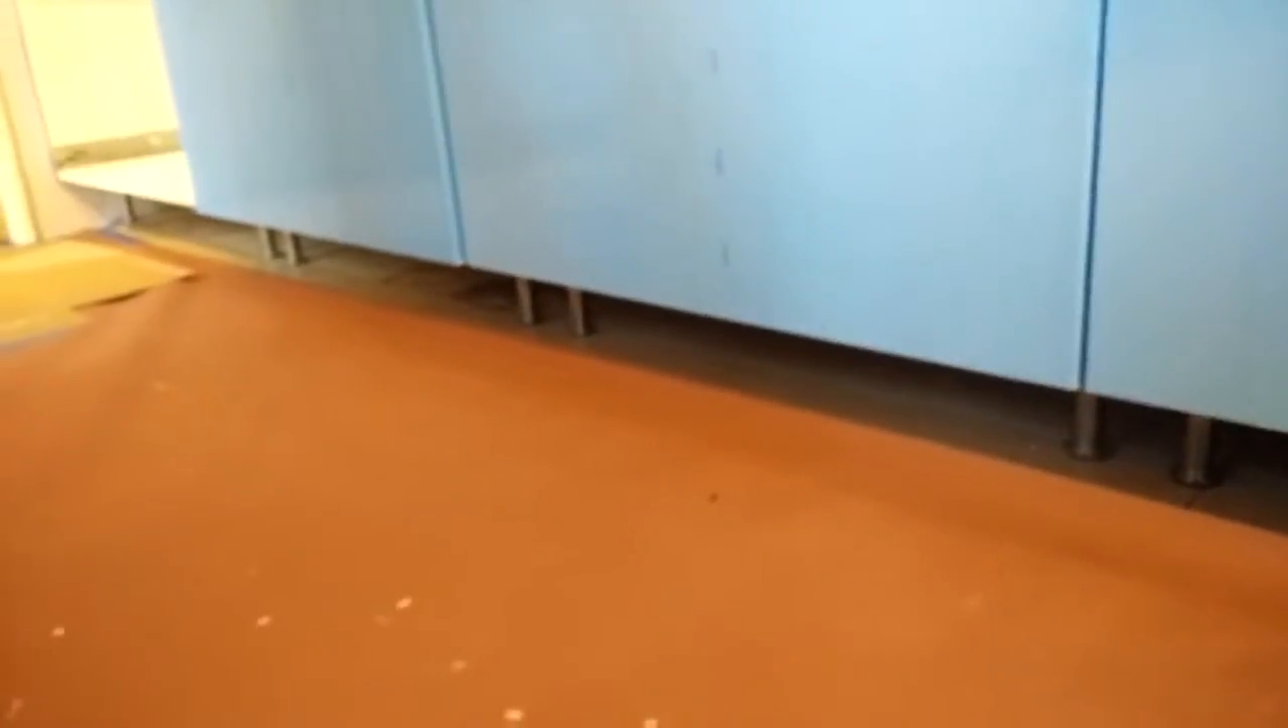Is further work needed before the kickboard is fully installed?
Yes.